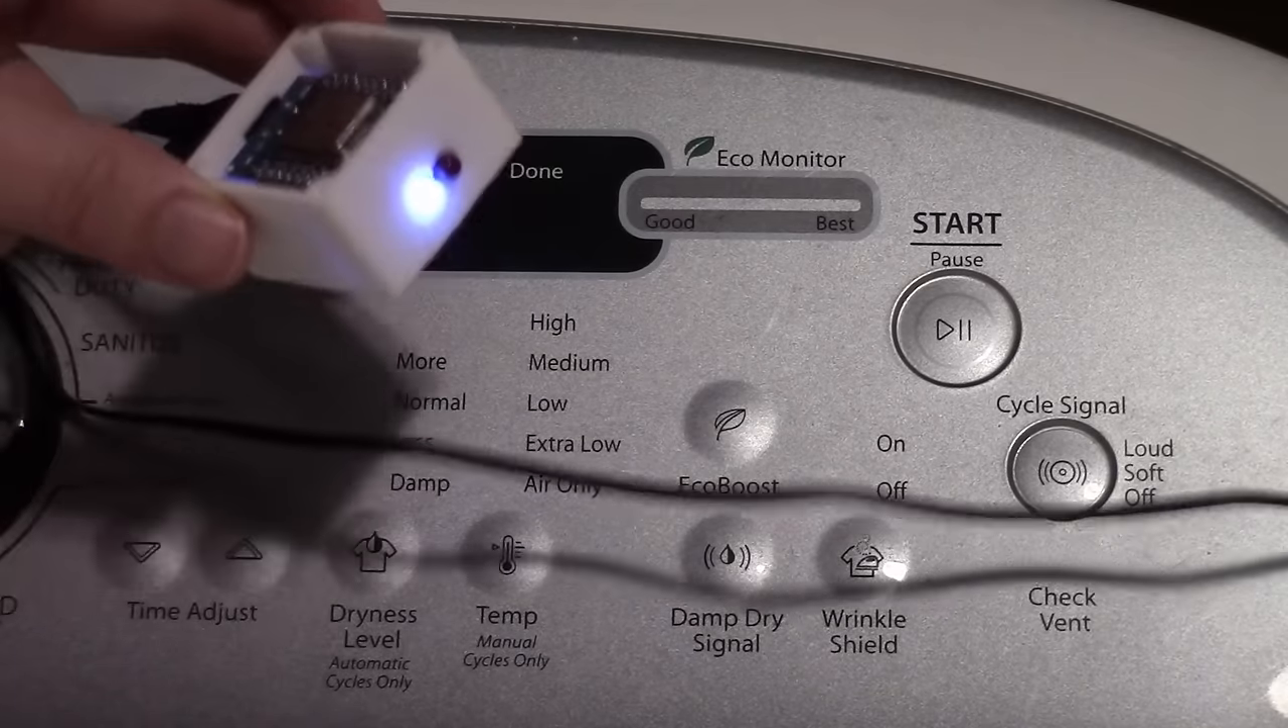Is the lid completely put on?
No.